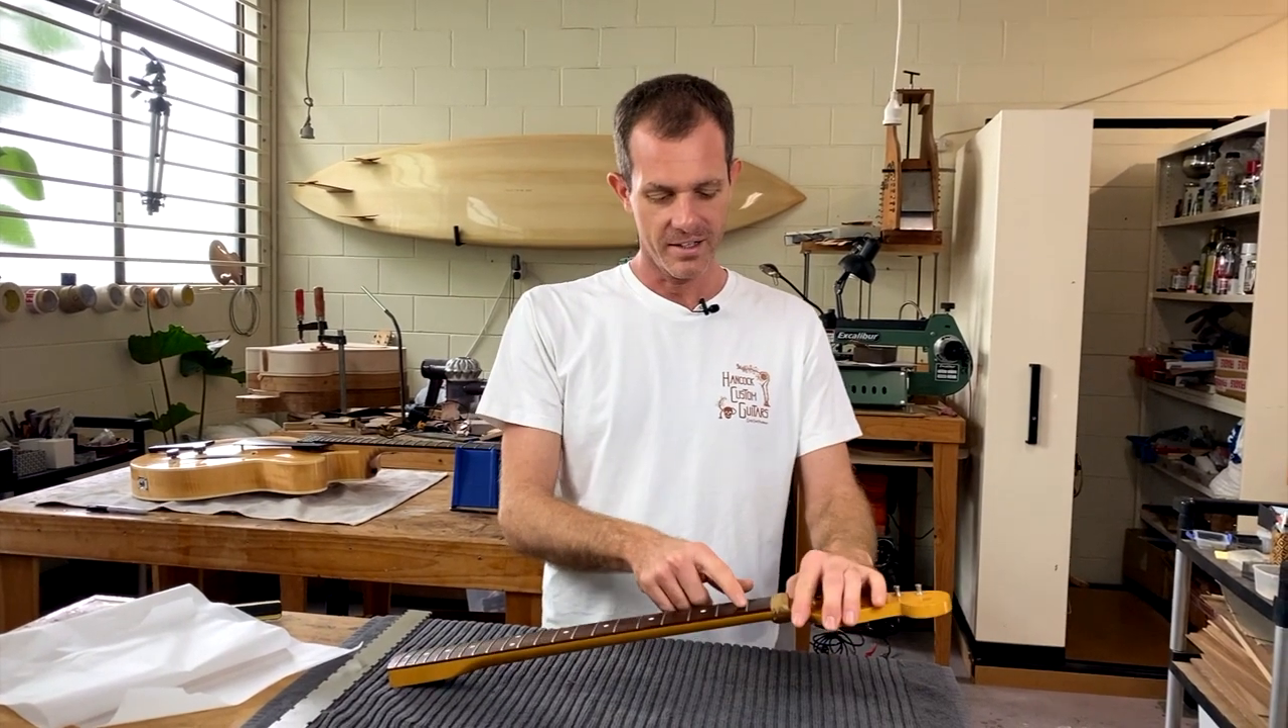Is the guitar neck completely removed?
Yes.